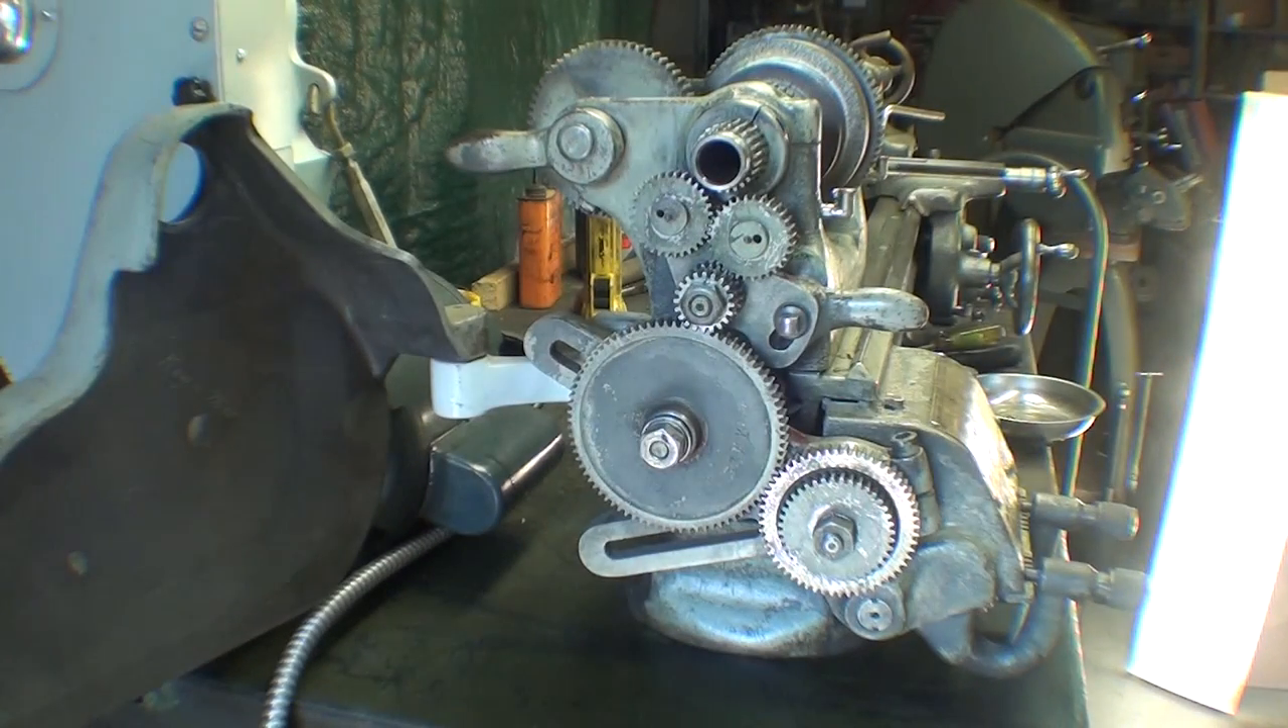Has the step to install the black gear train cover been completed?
No.